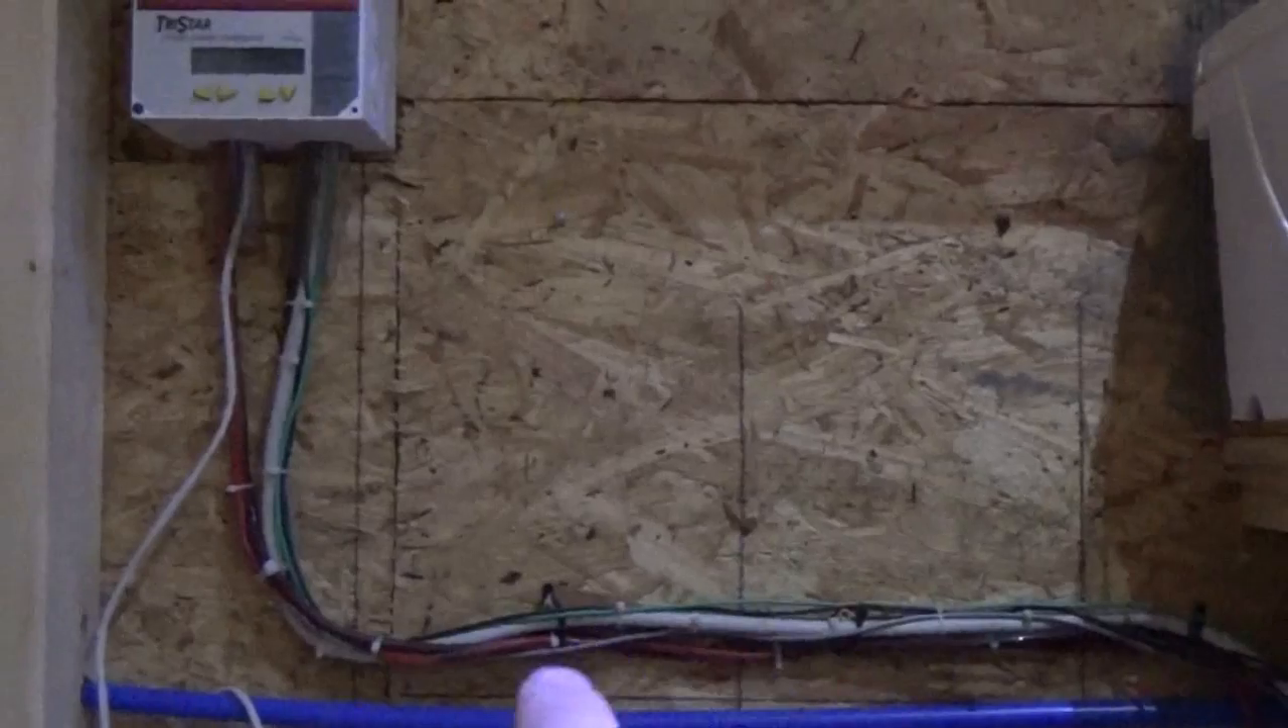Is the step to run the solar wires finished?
Yes.